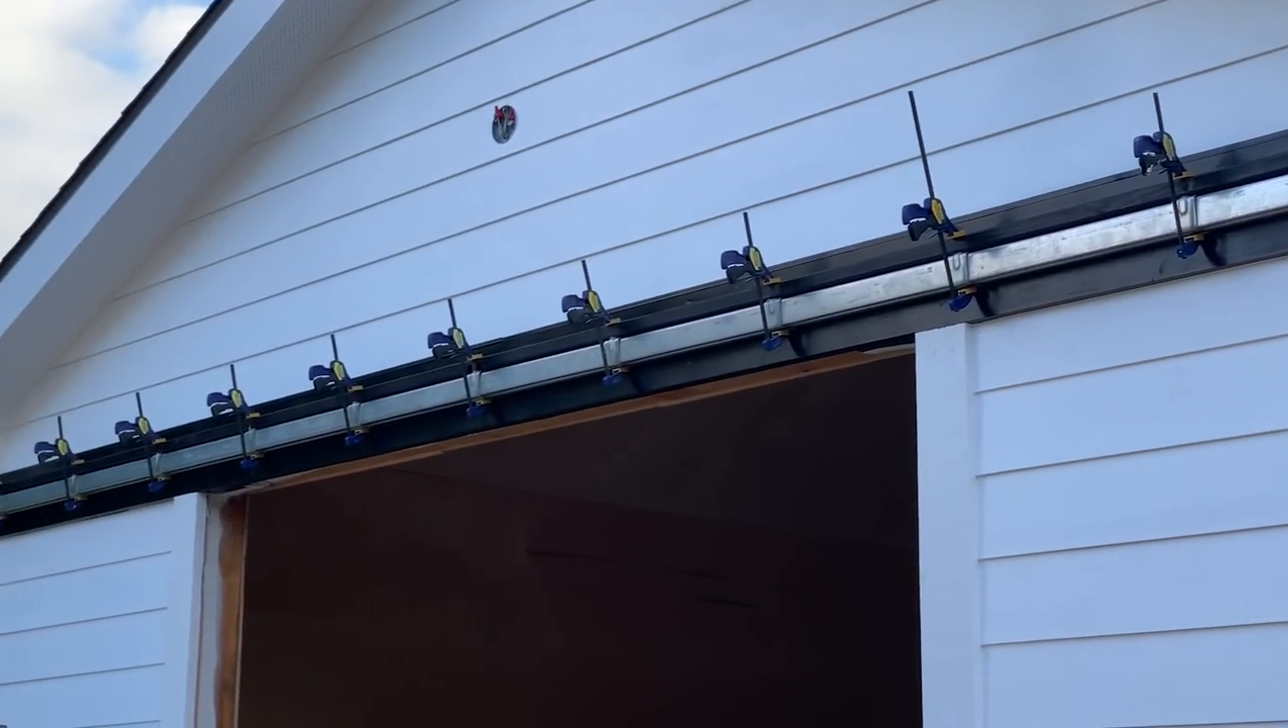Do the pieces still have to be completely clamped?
No.